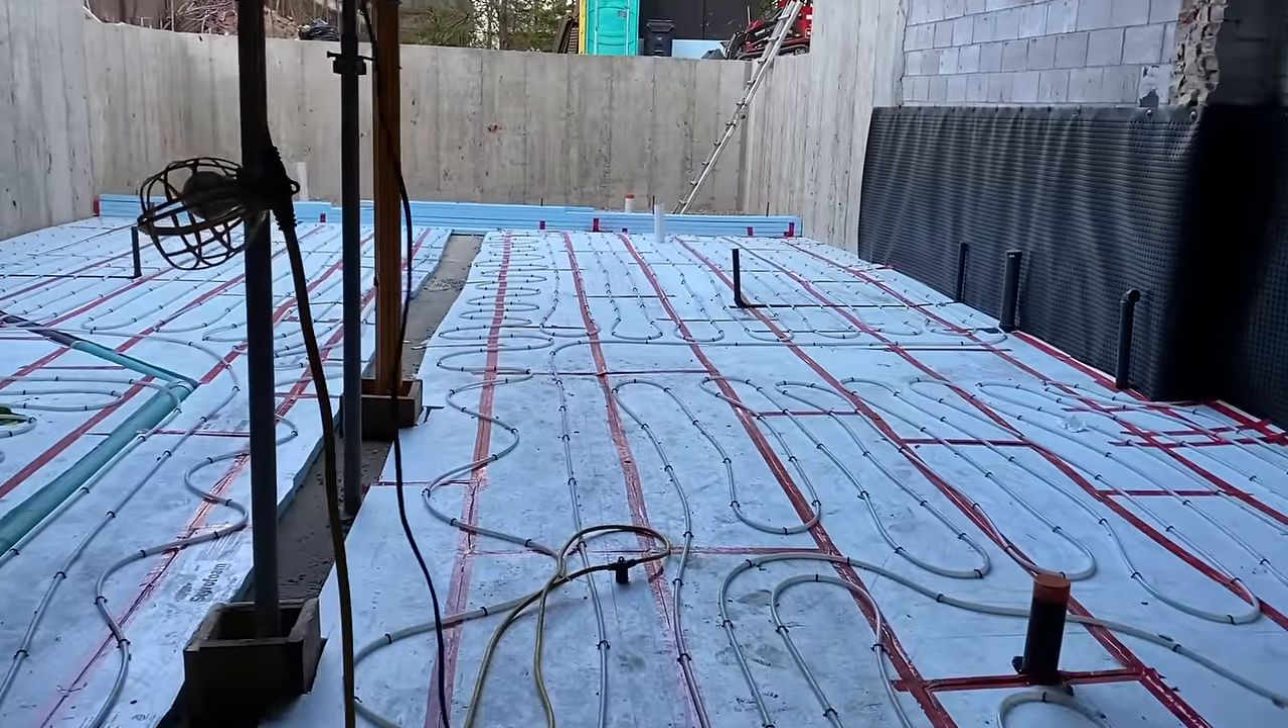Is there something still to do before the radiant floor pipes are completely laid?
No.